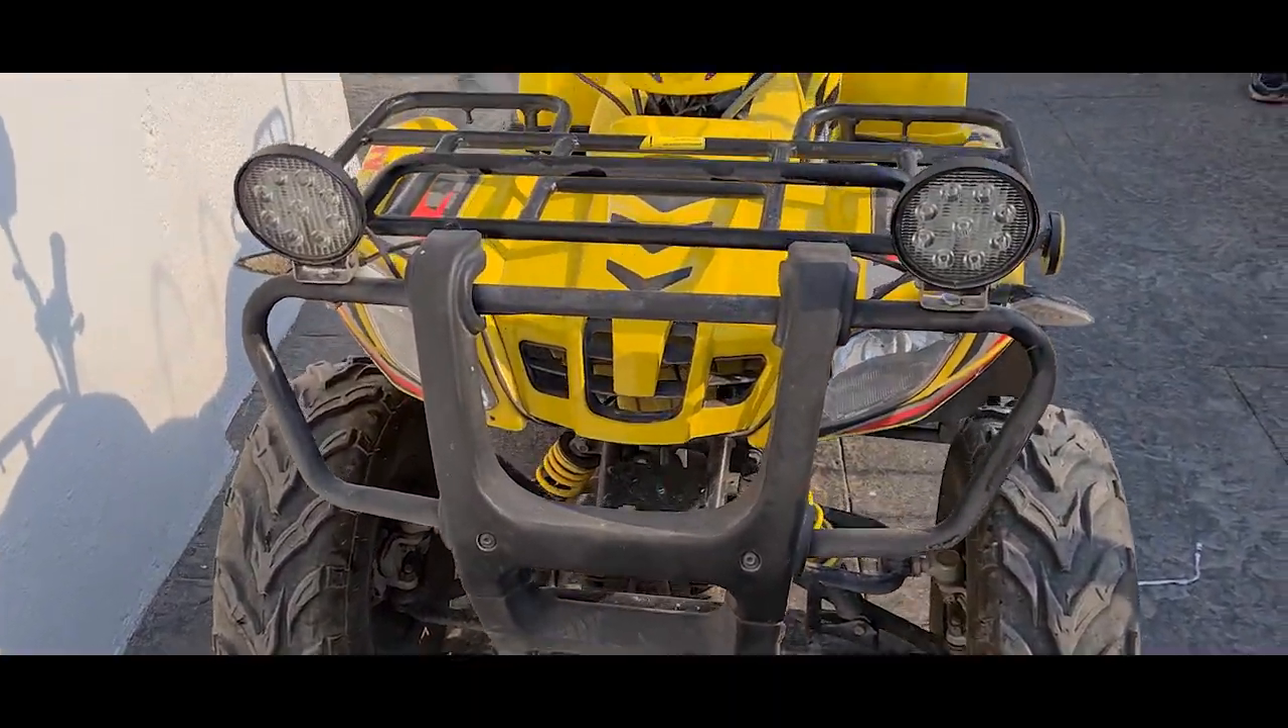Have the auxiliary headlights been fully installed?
Yes.